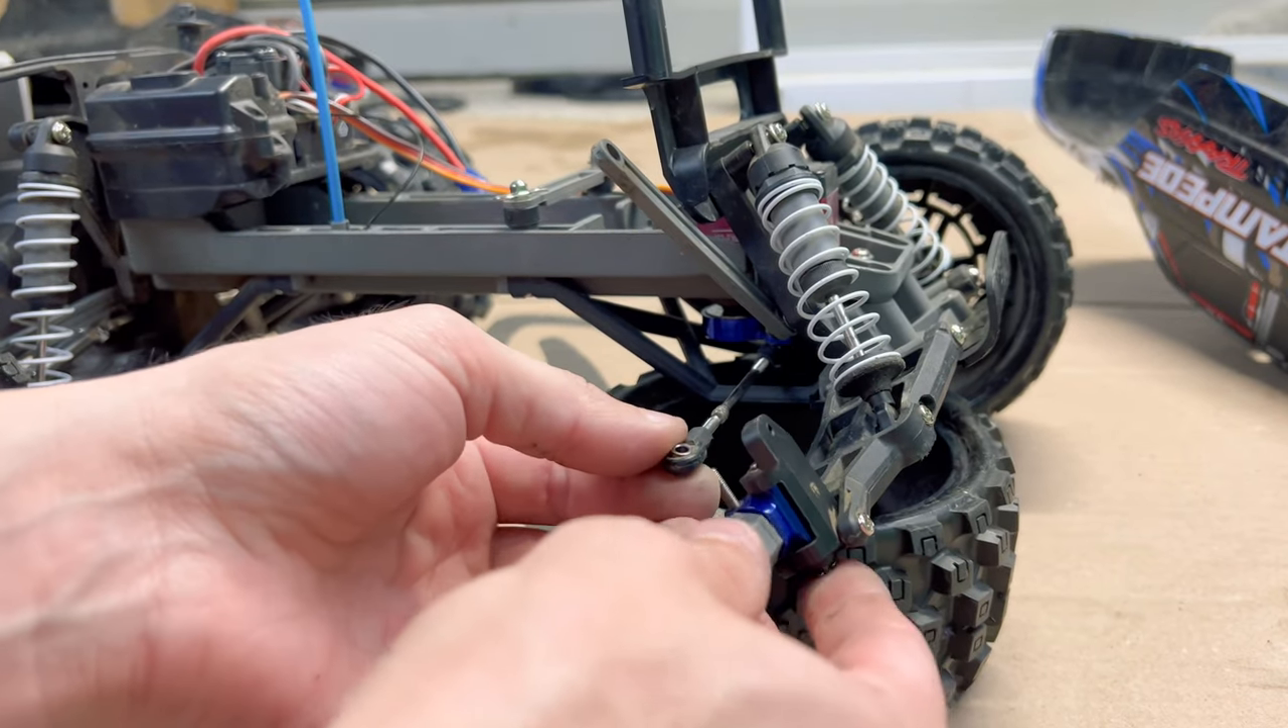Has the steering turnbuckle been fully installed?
No.